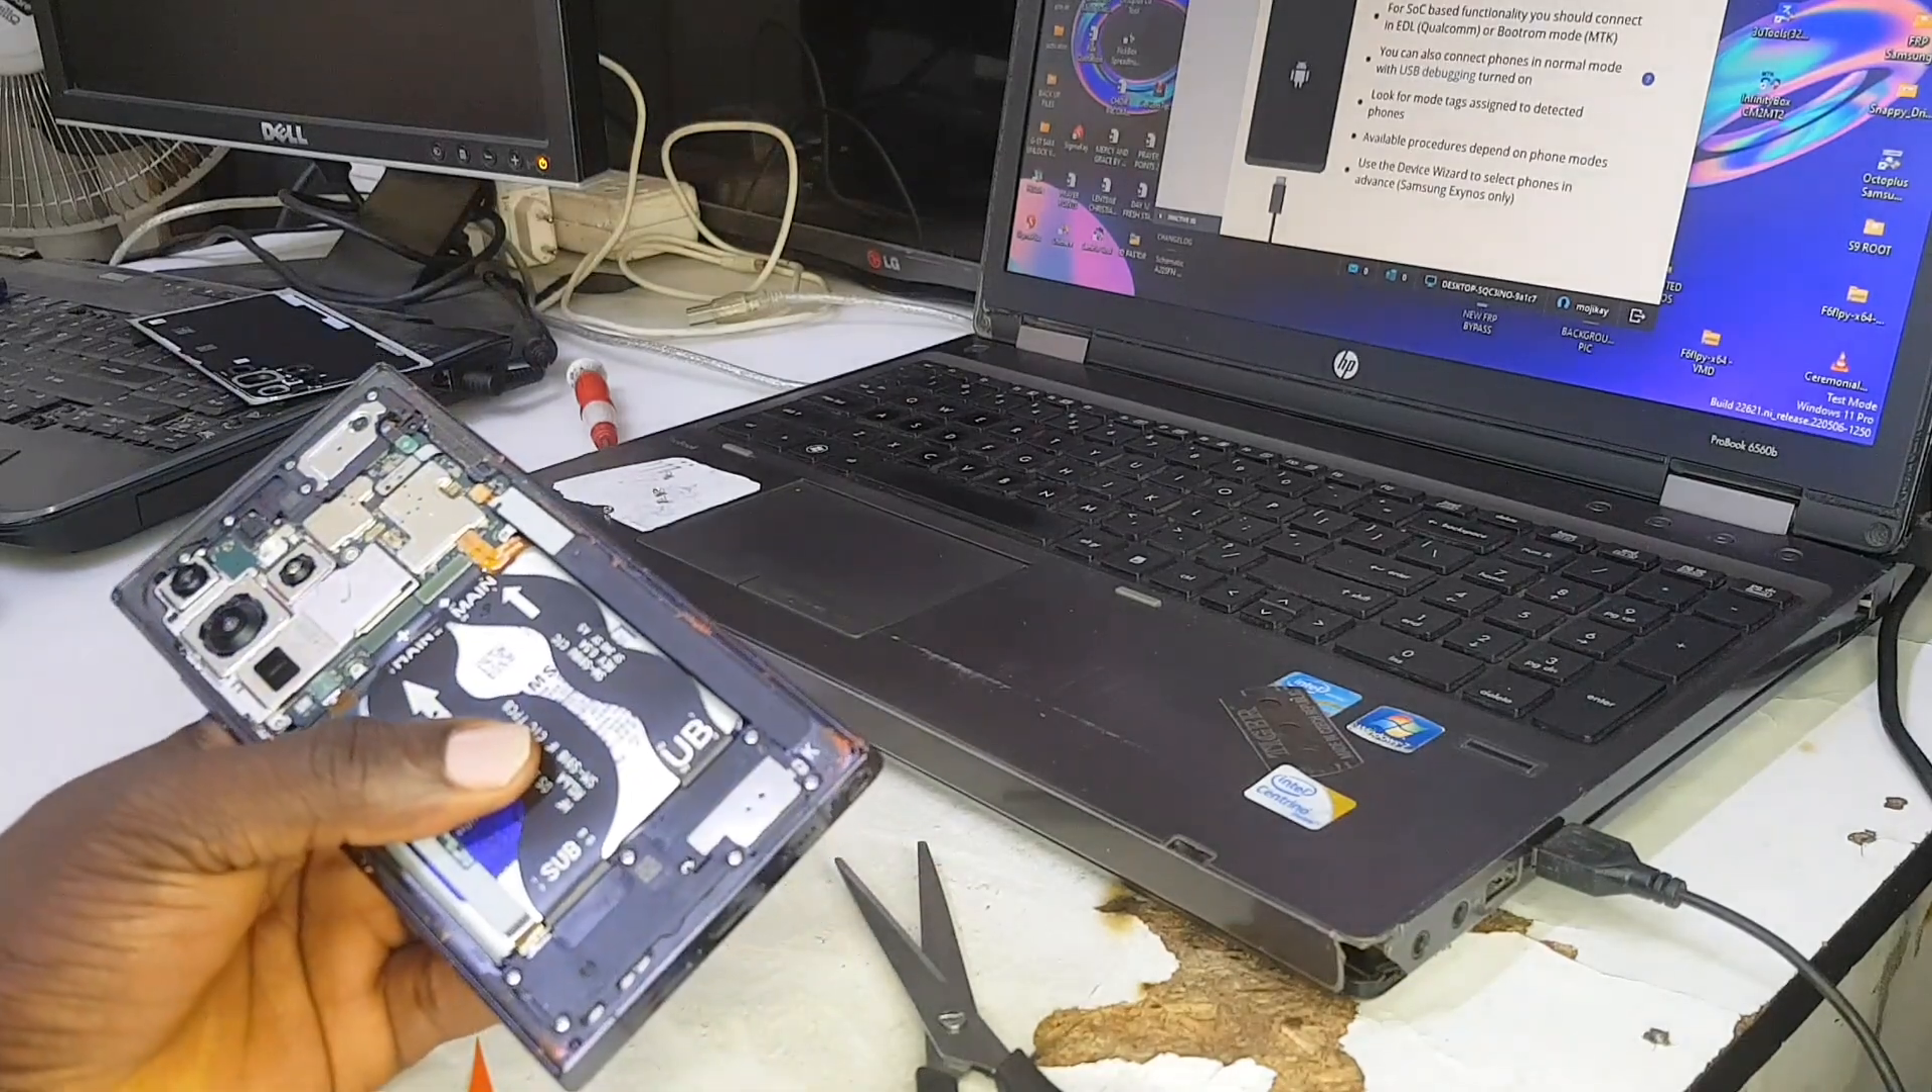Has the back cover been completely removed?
Yes.